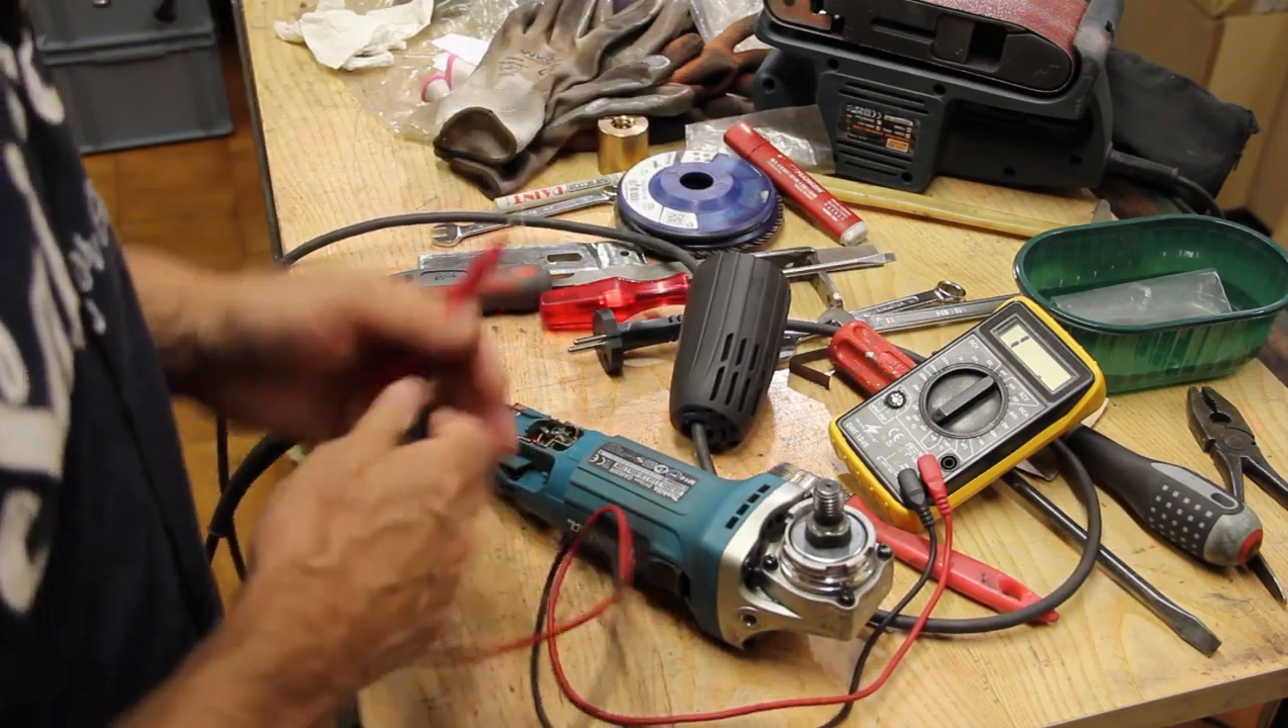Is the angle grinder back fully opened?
Yes.